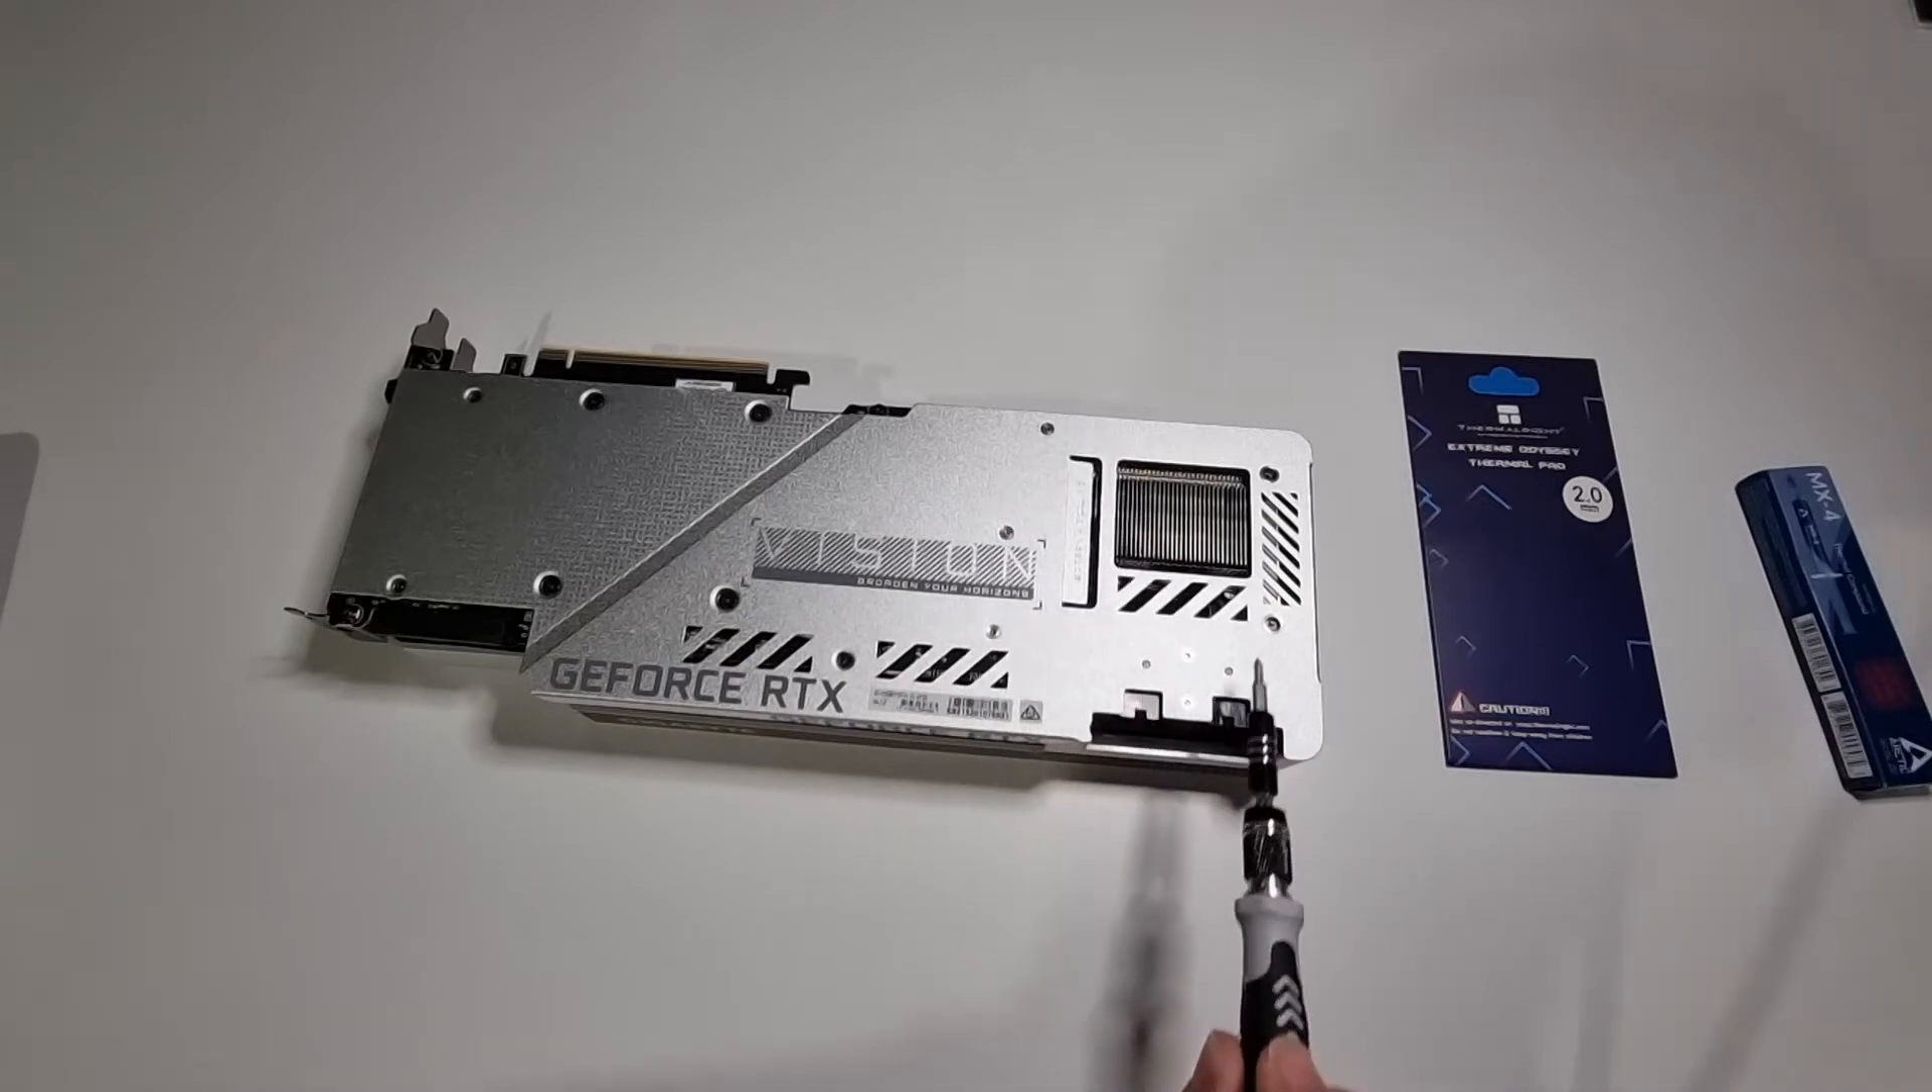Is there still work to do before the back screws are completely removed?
Yes.